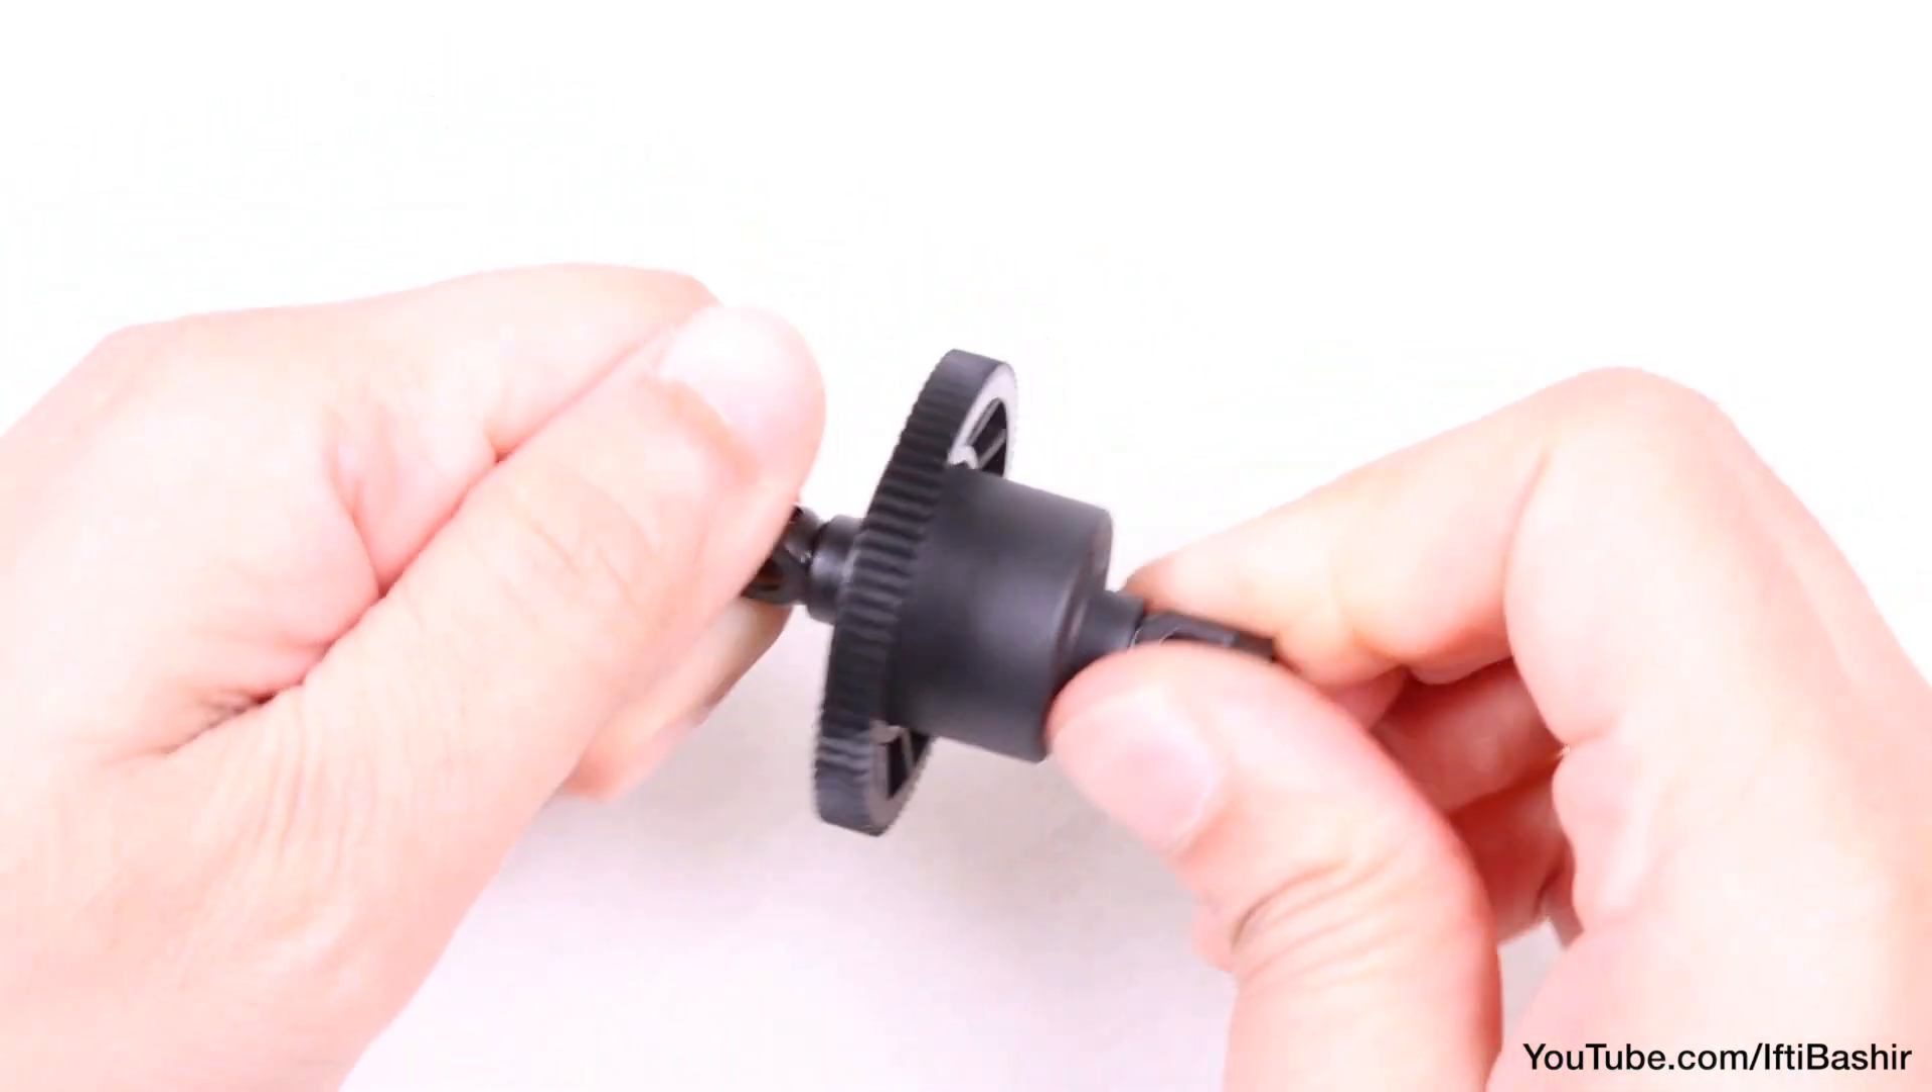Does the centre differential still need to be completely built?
No.